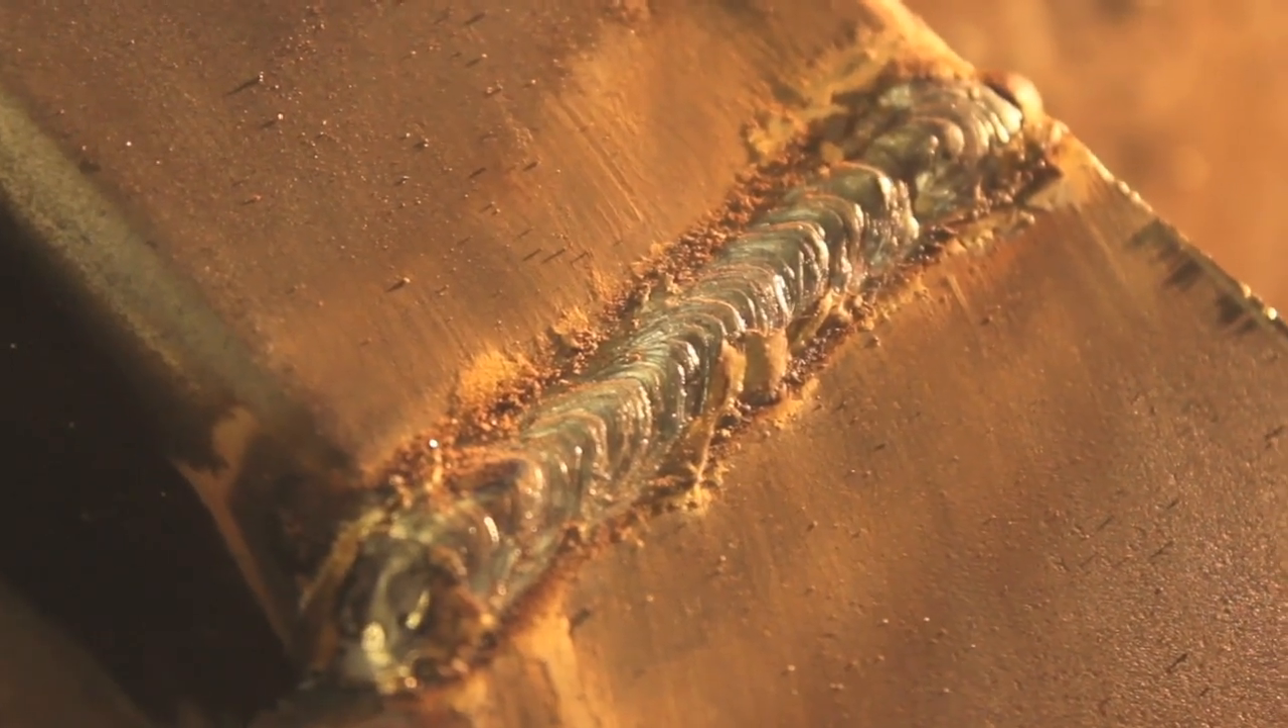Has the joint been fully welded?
Yes.